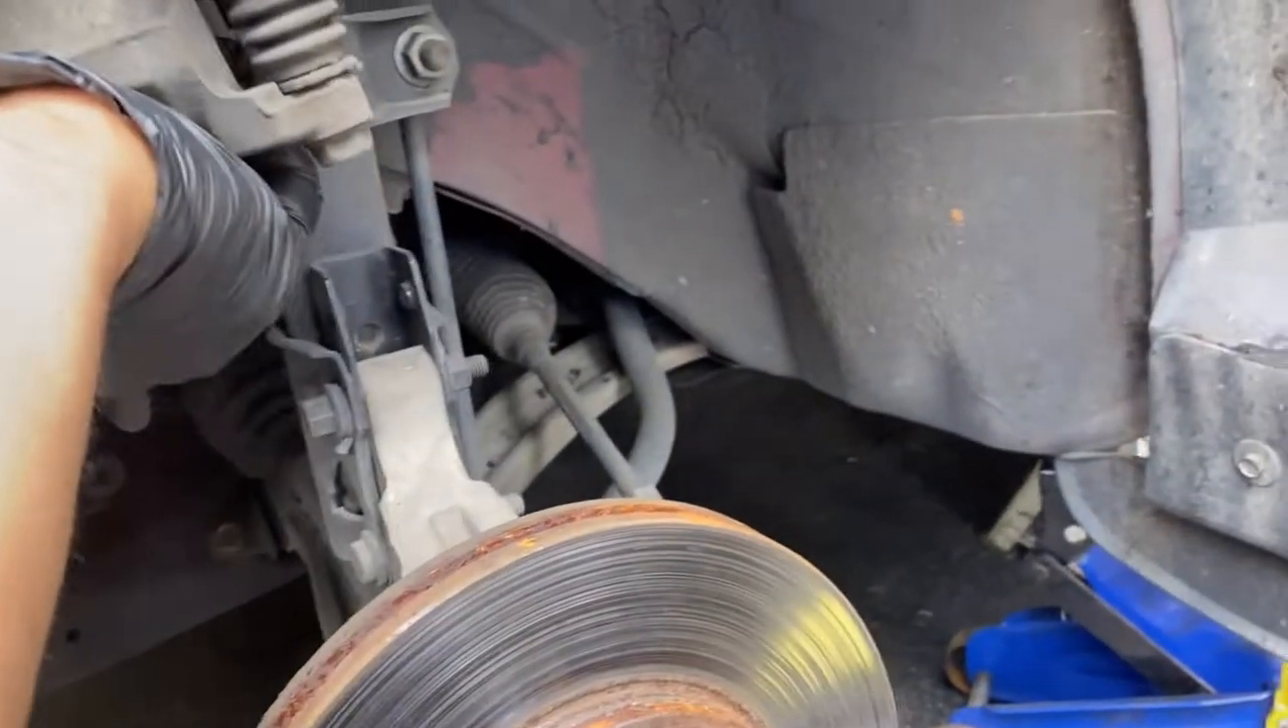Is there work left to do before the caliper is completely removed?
No.